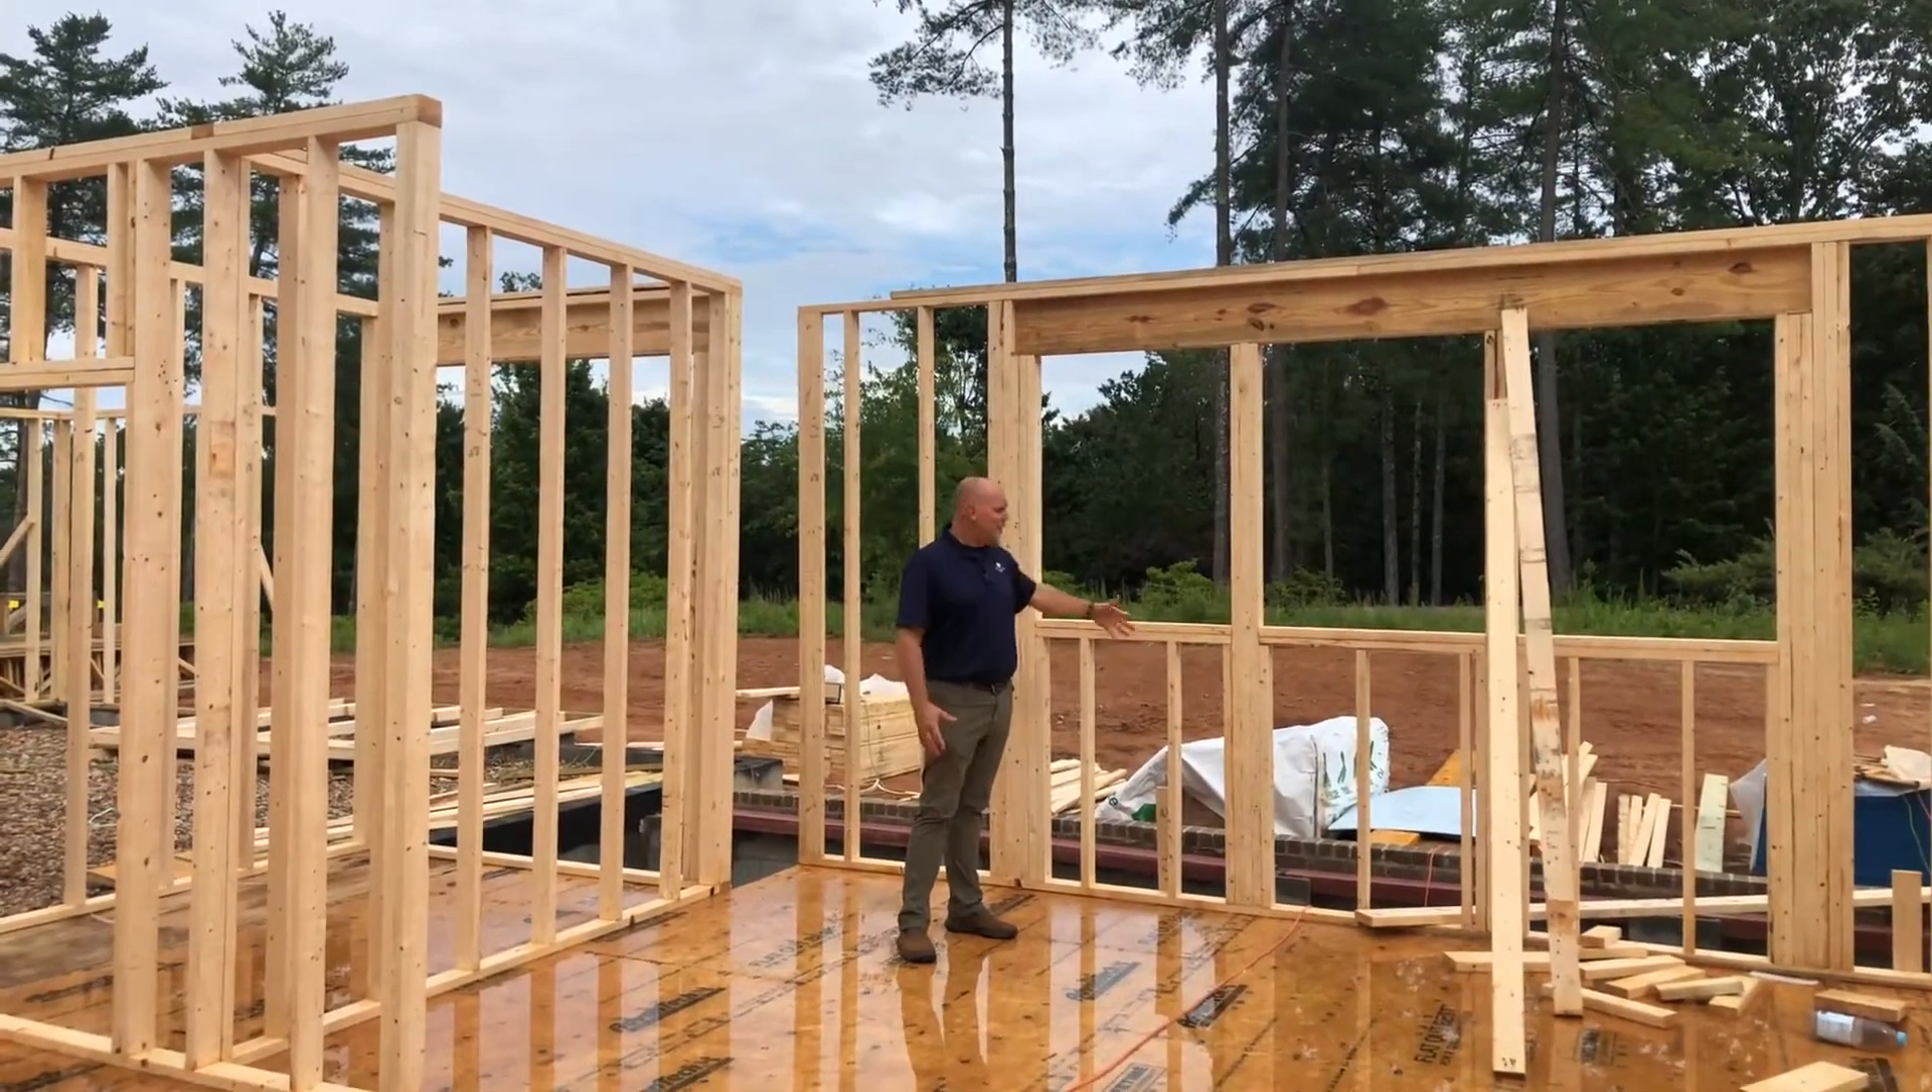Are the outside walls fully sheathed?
No.